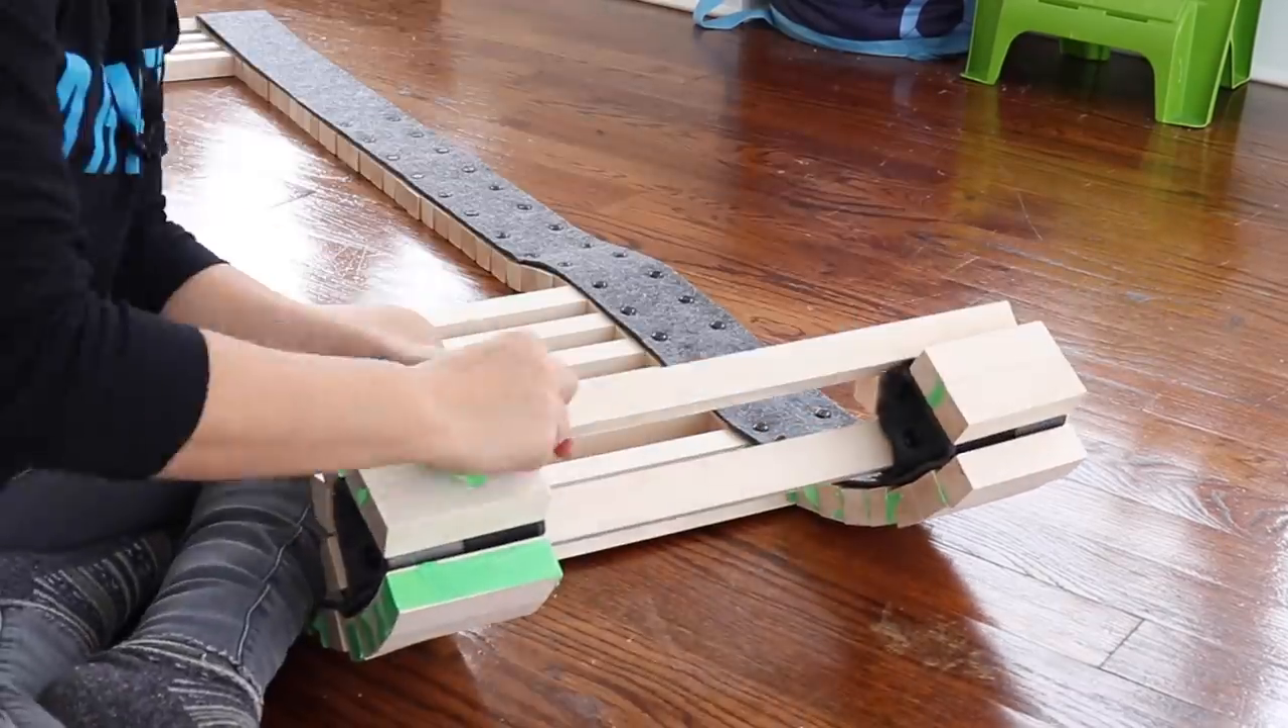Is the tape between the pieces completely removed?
No.